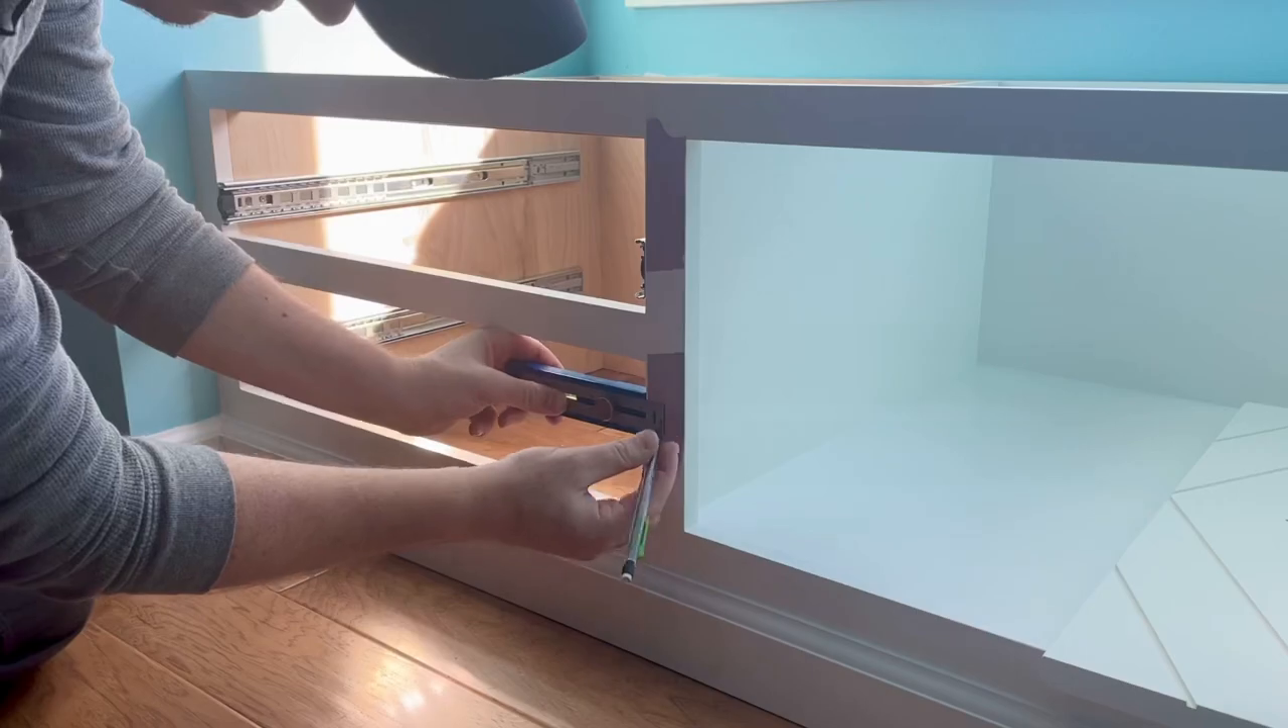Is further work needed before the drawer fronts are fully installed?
Yes.